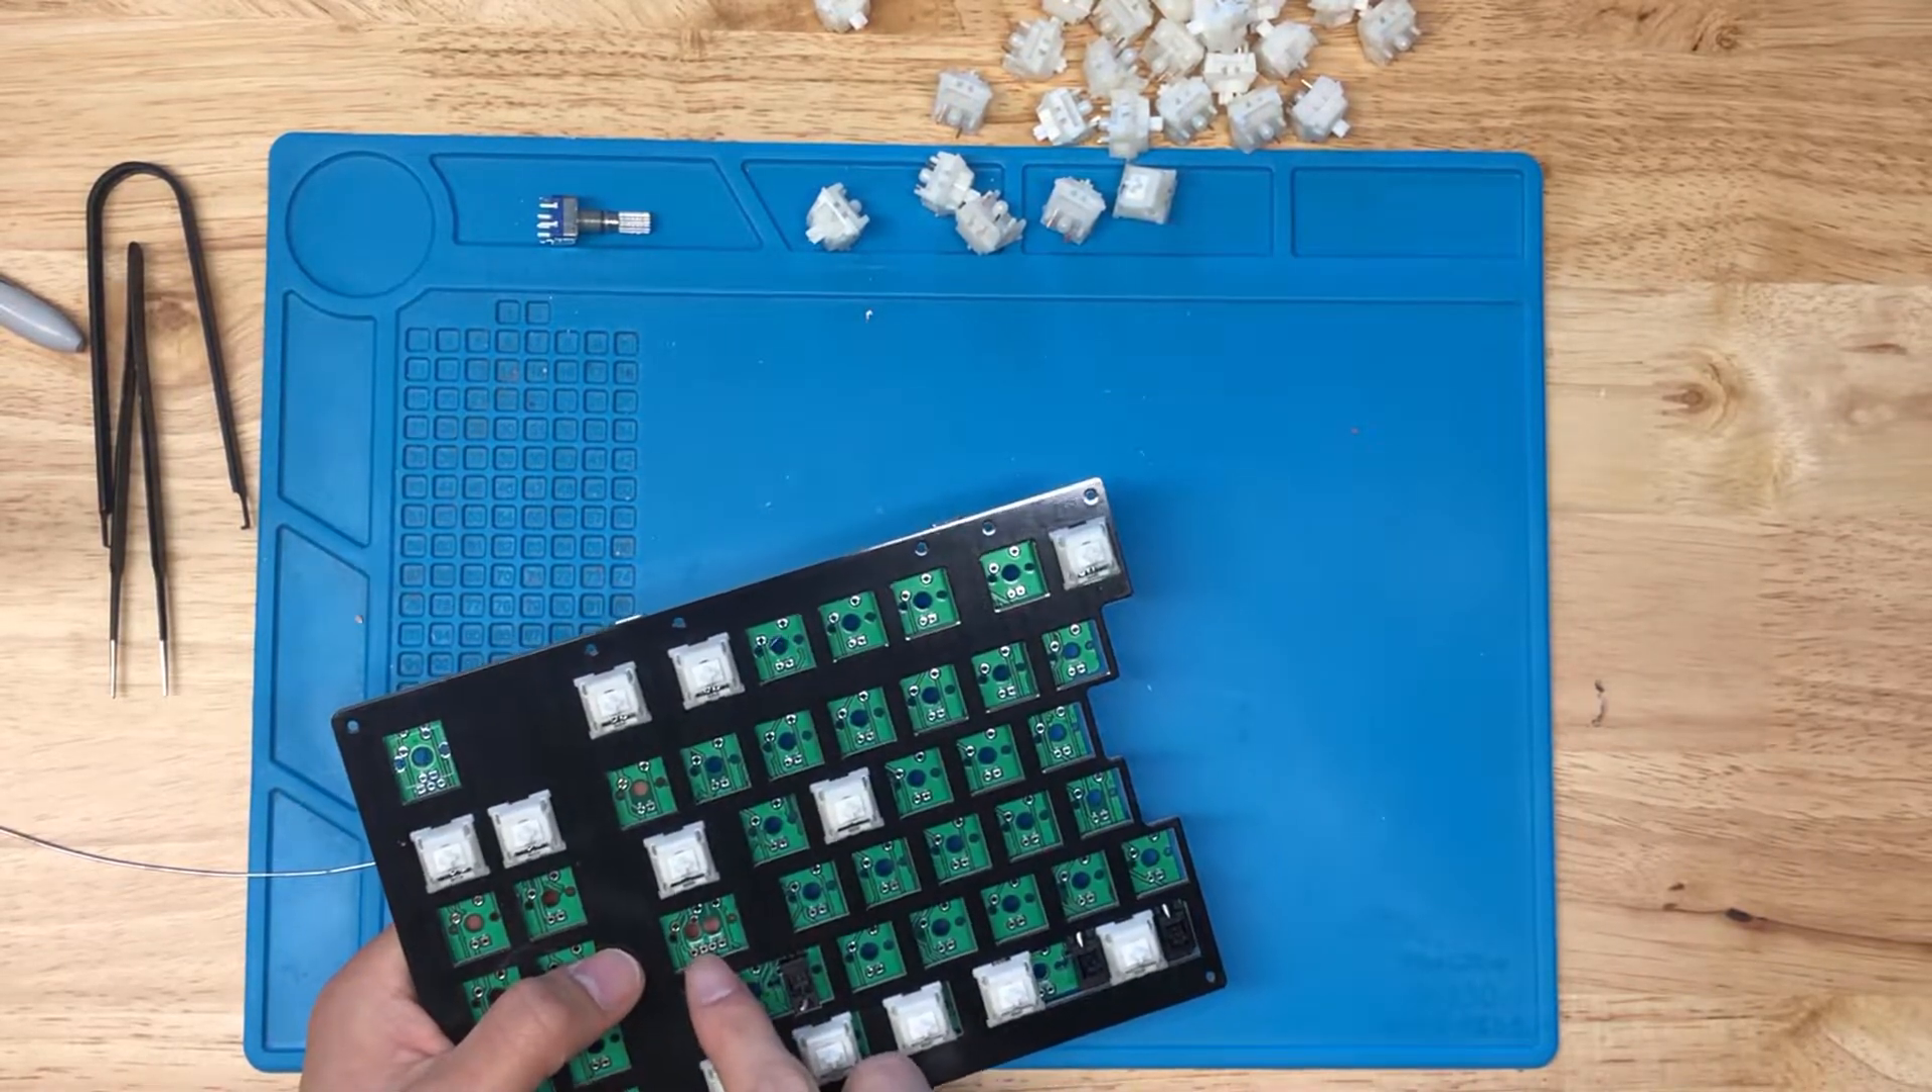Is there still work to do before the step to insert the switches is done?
Yes.